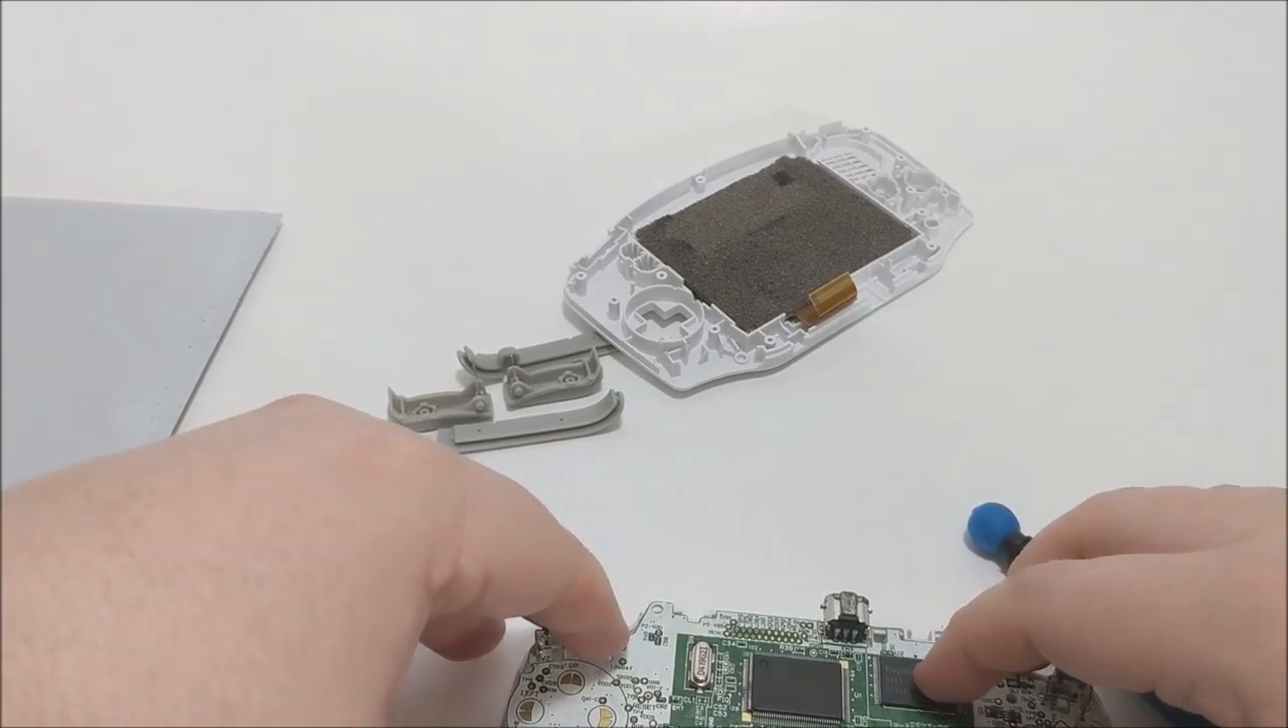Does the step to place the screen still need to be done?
No.